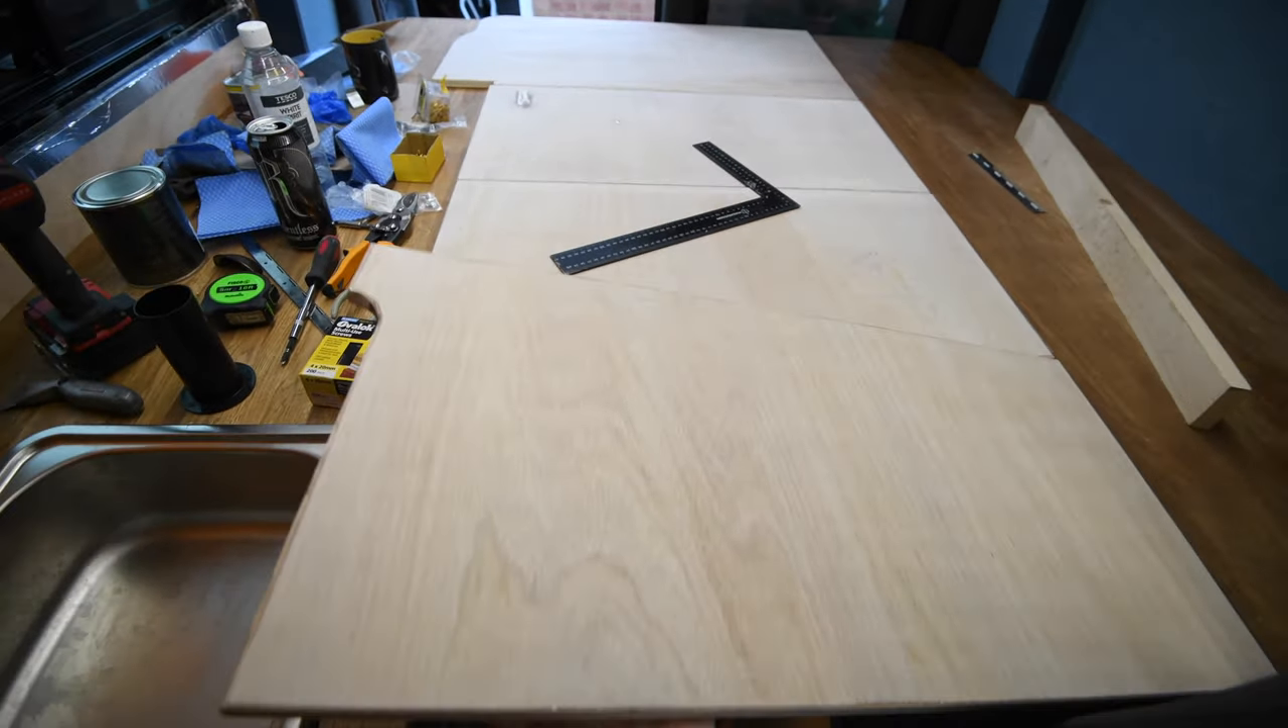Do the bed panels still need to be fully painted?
Yes.